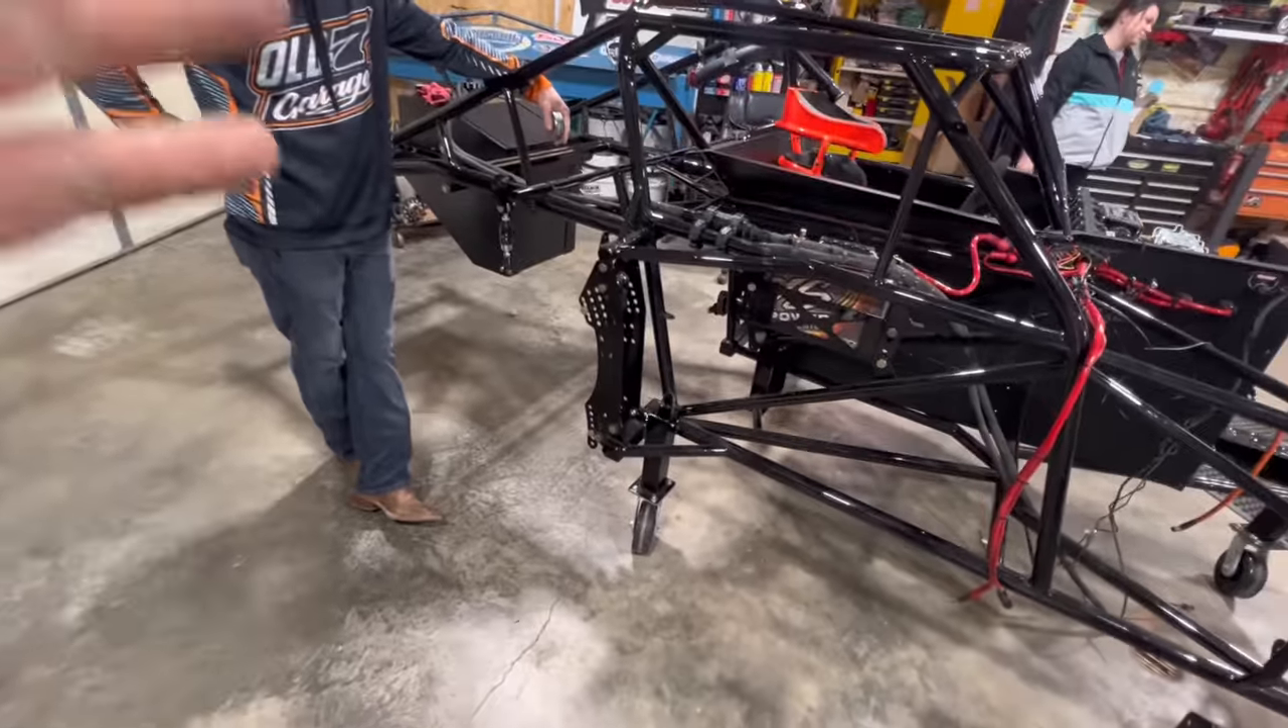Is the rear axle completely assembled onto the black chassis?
No.